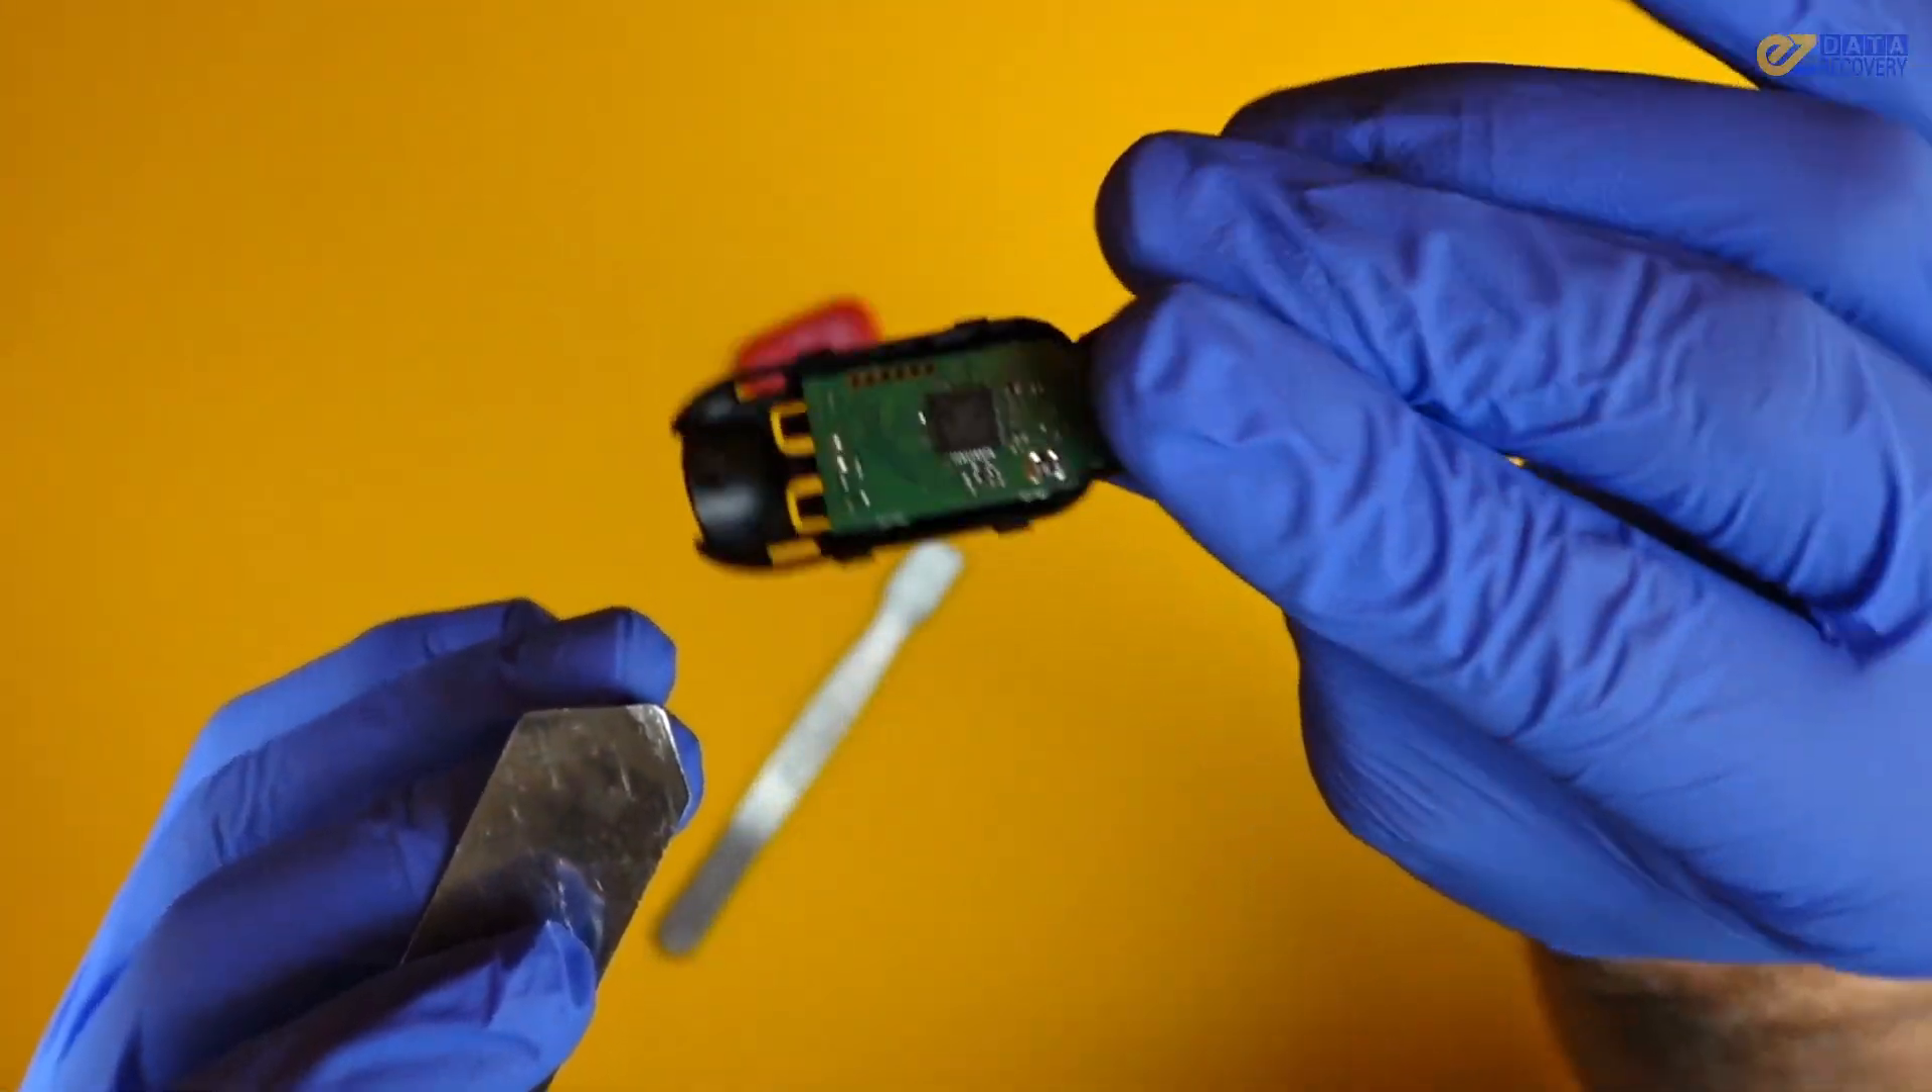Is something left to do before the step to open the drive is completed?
No.